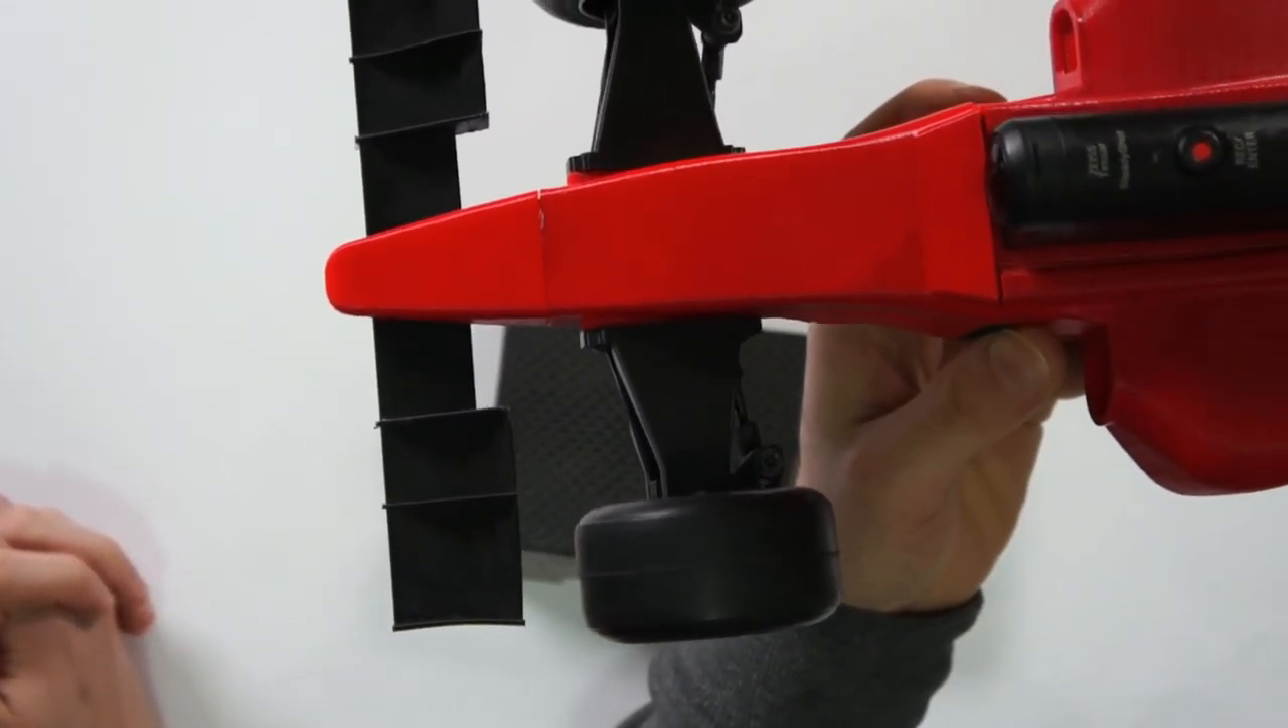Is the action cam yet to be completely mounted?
No.